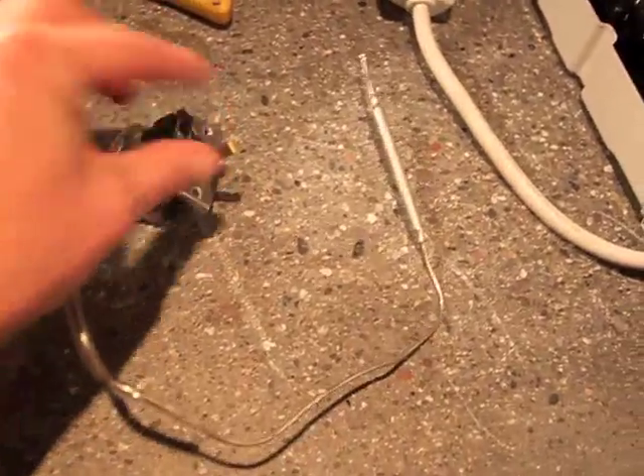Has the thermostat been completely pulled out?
Yes.